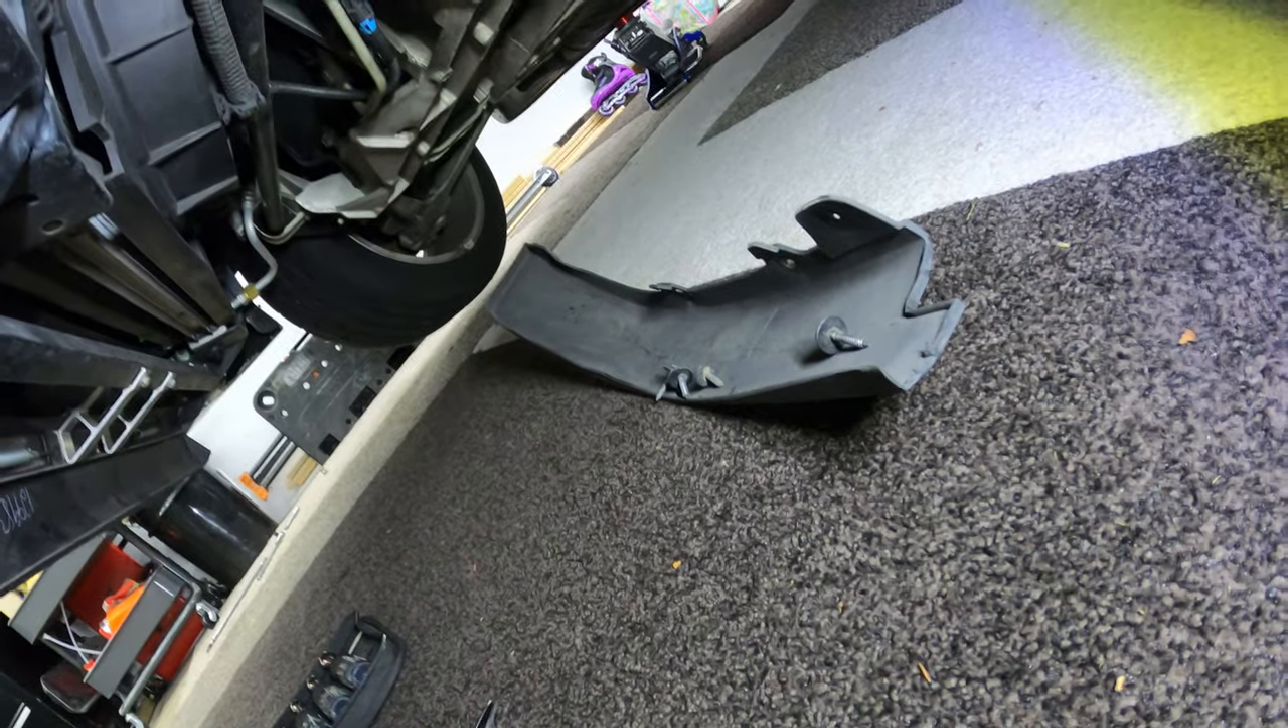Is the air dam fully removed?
Yes.